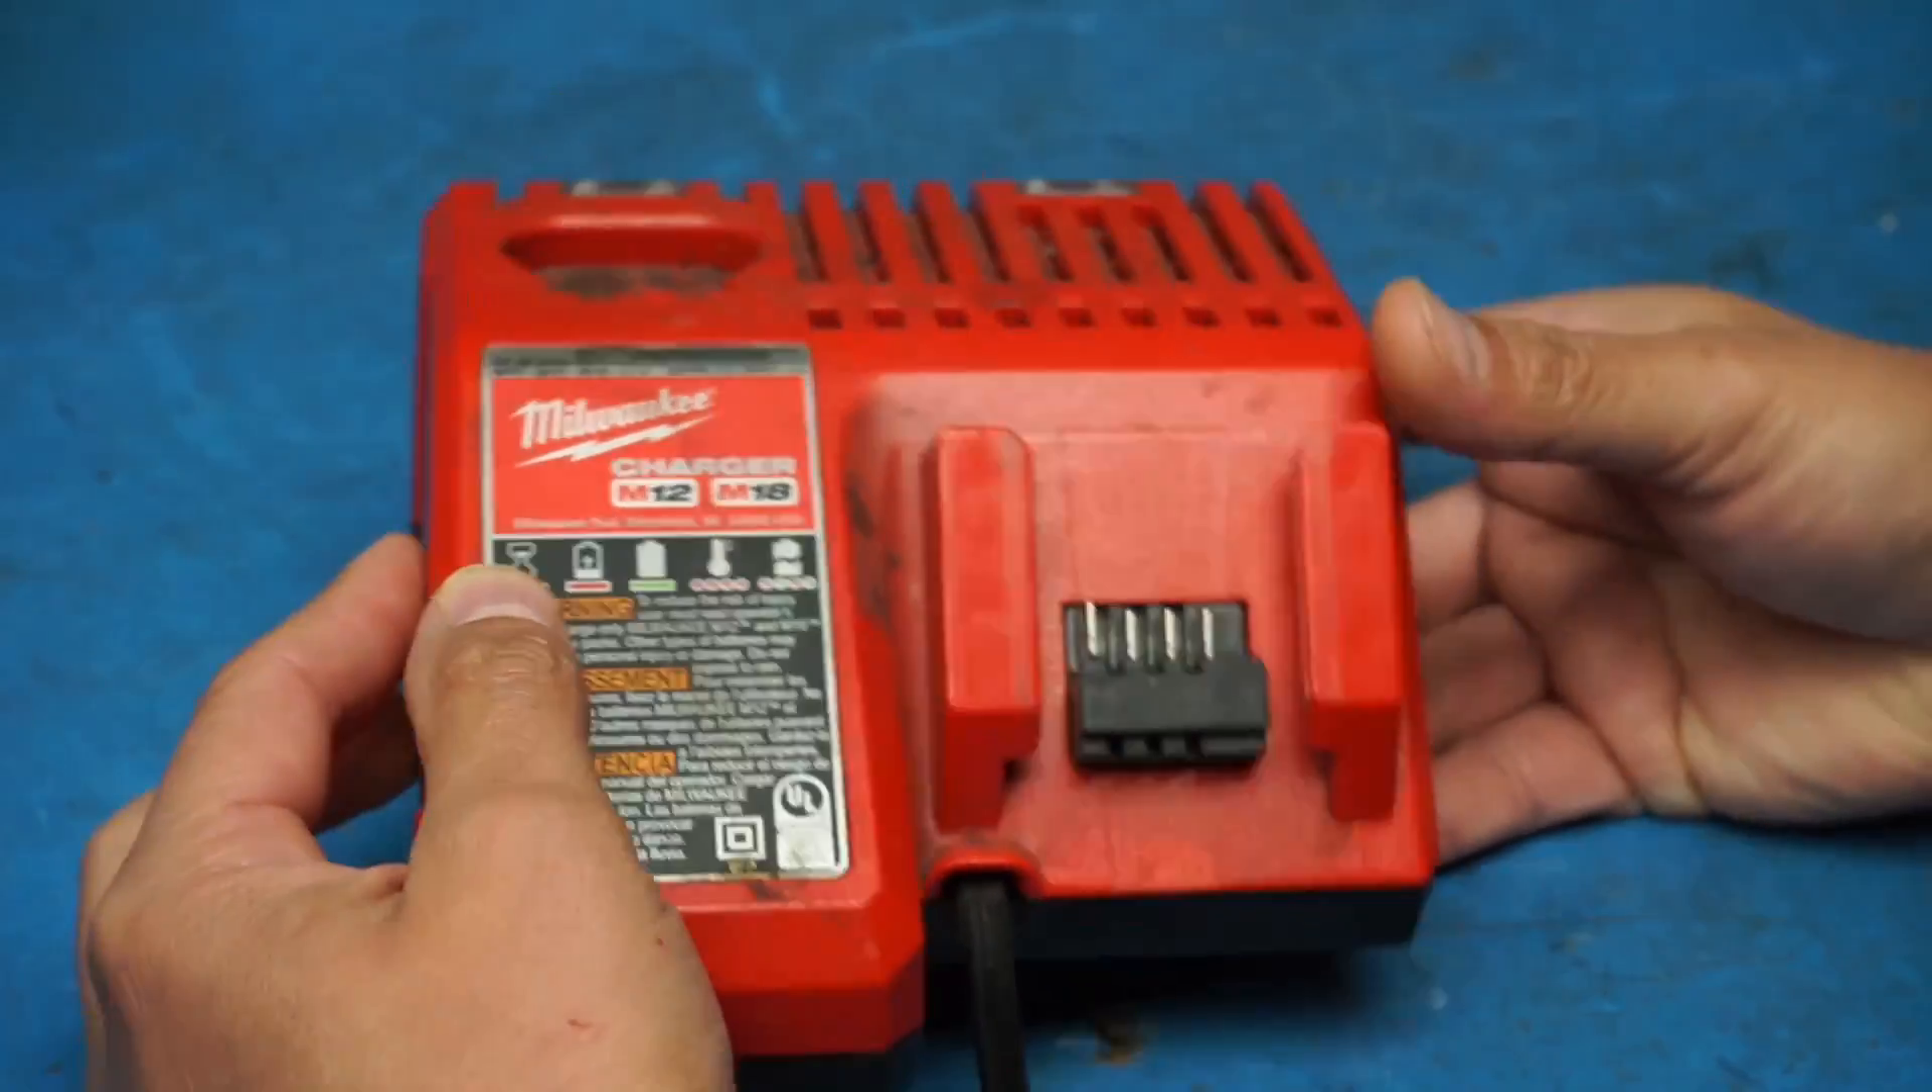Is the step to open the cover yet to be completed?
Yes.